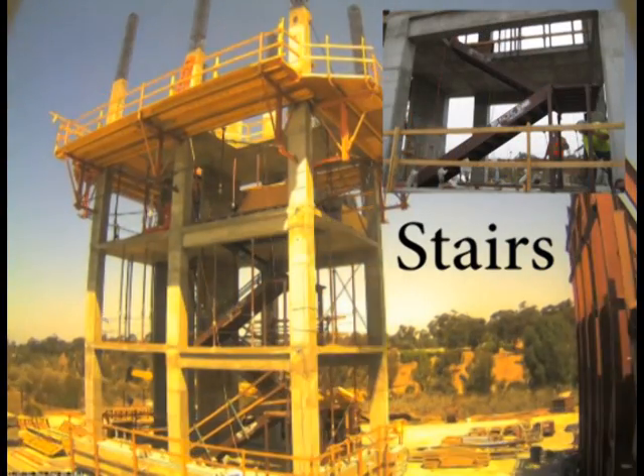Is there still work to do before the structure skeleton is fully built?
Yes.